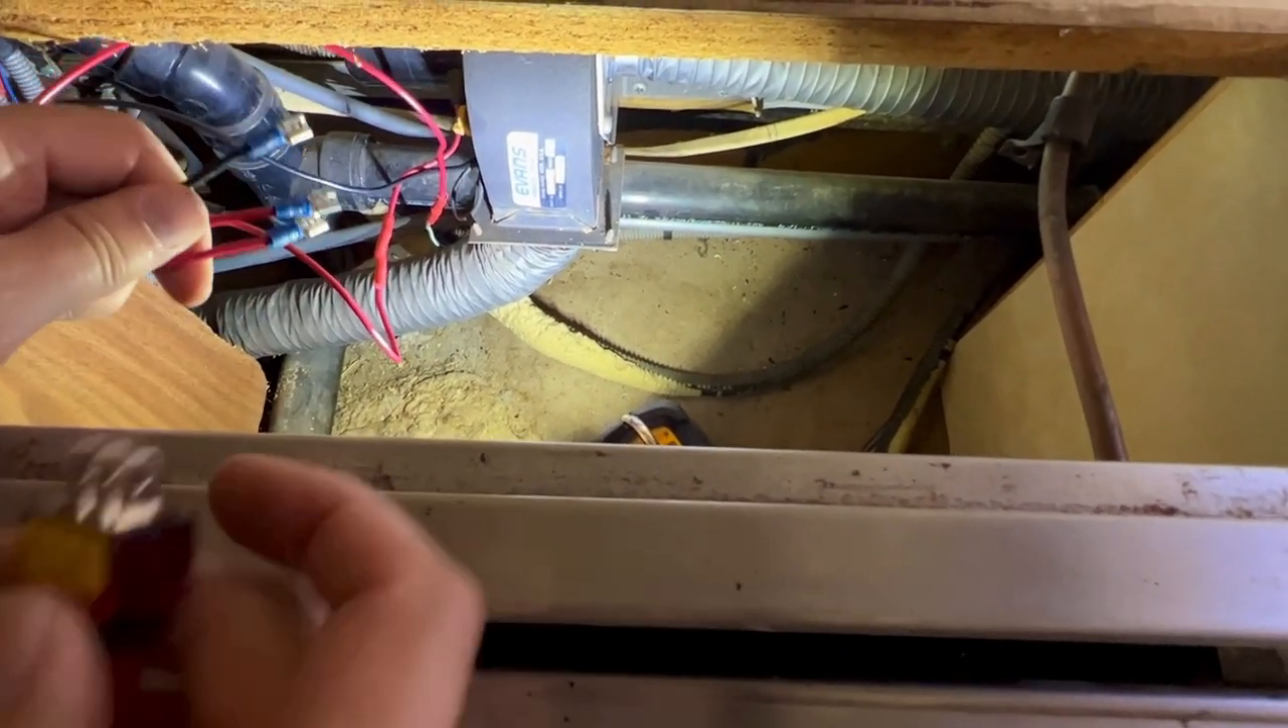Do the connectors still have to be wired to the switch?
Yes.